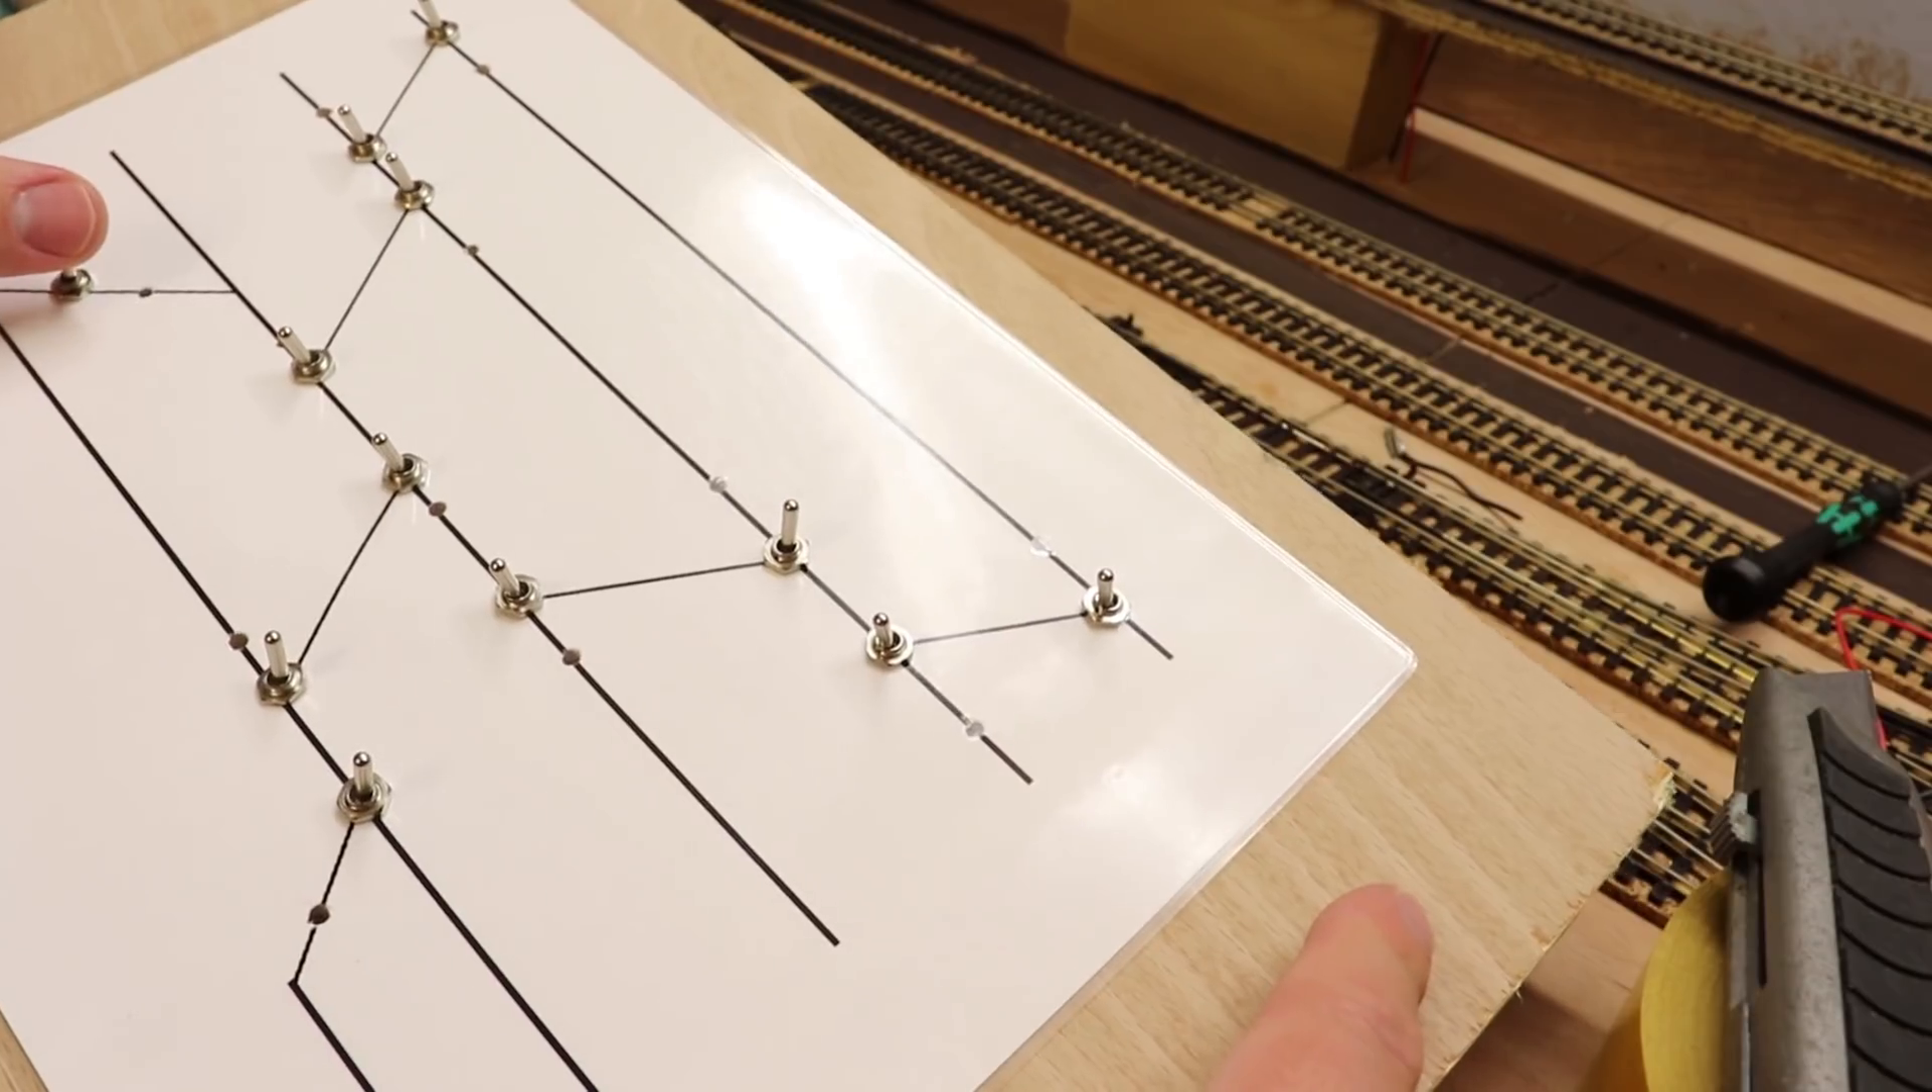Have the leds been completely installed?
No.